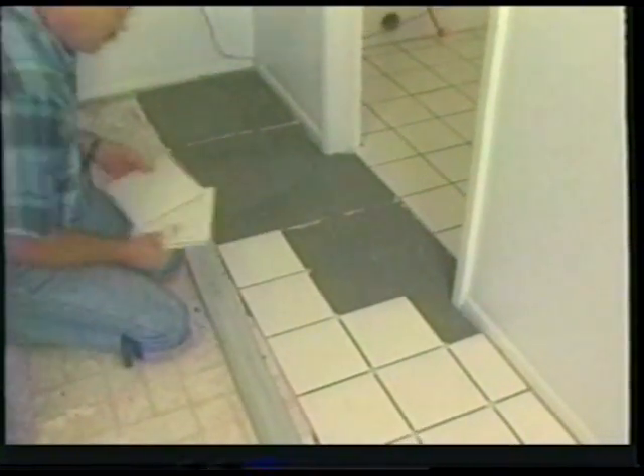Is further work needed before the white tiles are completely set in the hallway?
Yes.